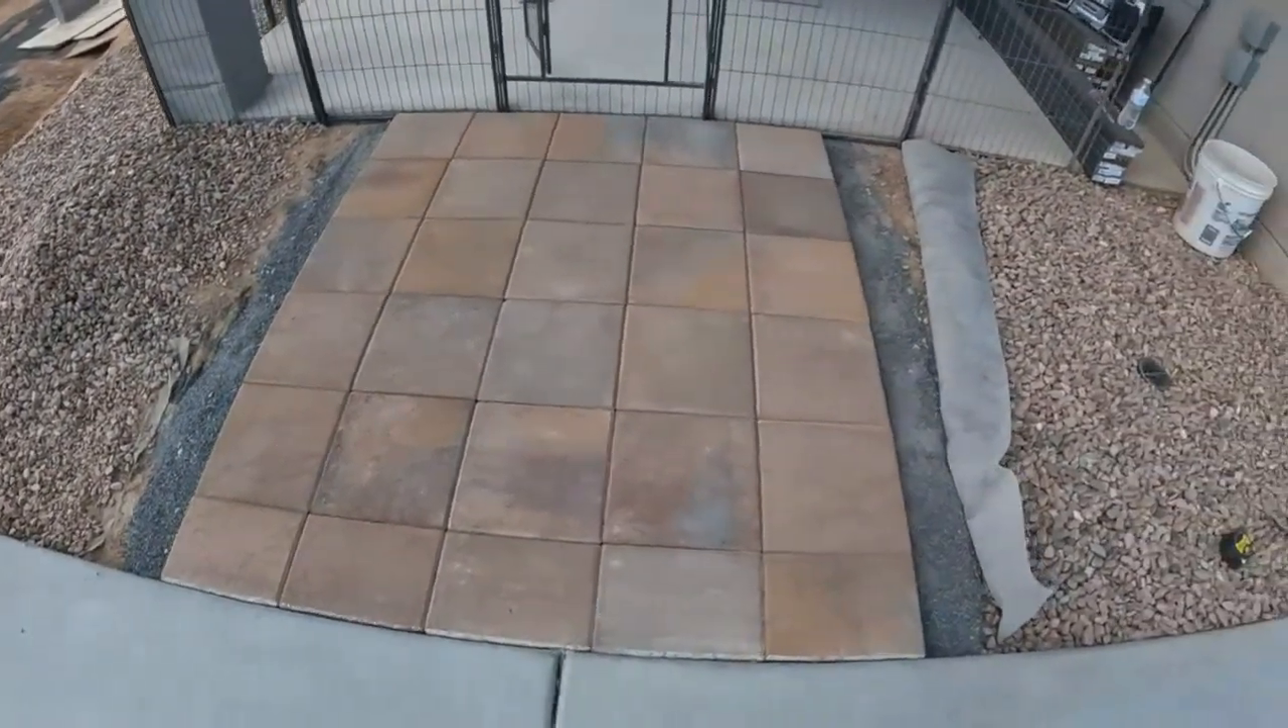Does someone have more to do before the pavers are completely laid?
No.